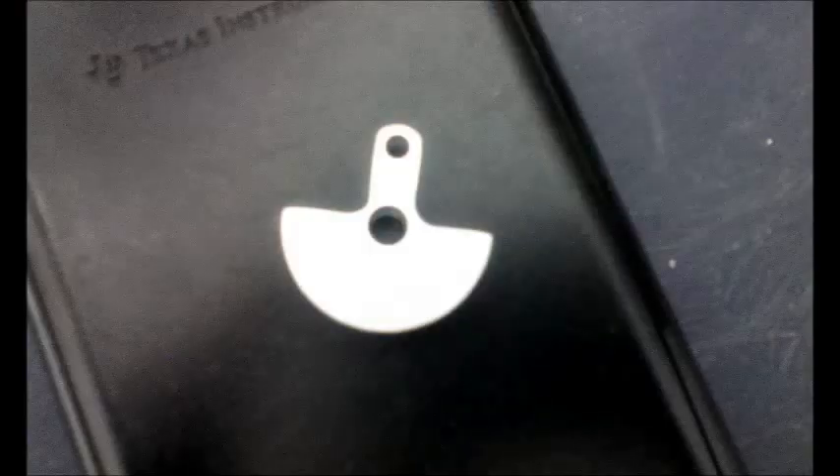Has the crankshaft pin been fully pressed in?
No.